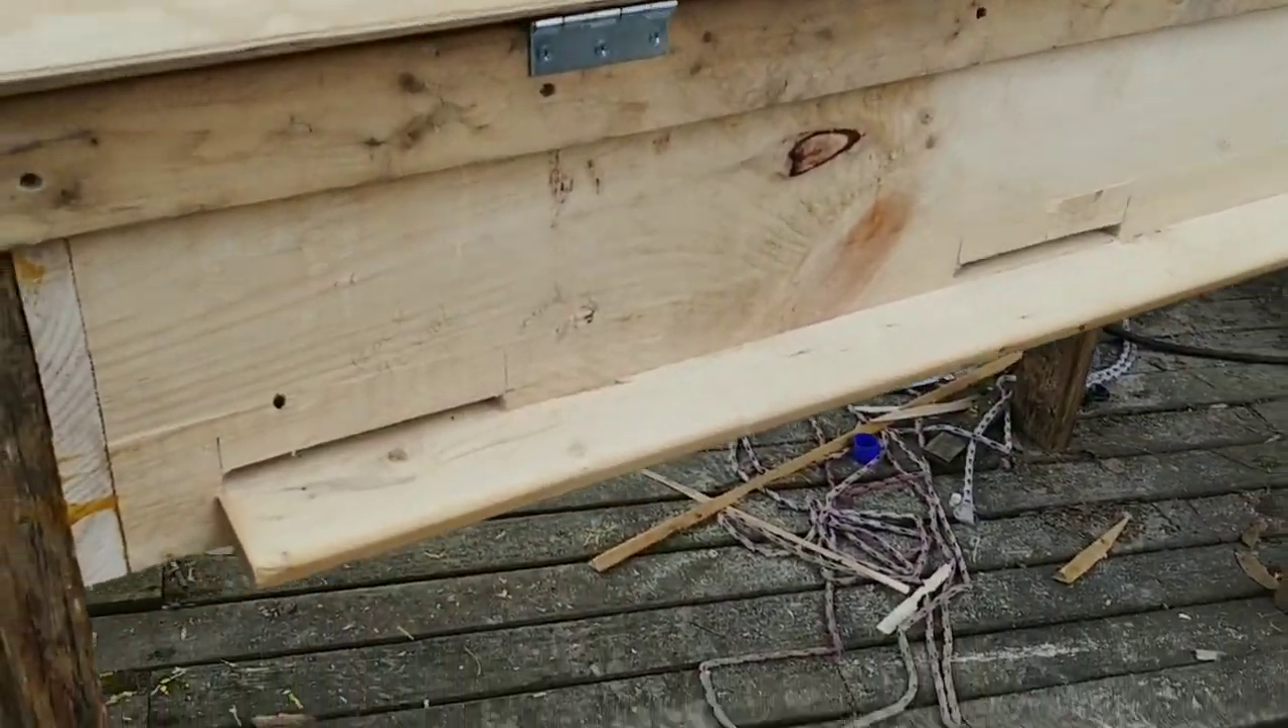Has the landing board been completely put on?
Yes.